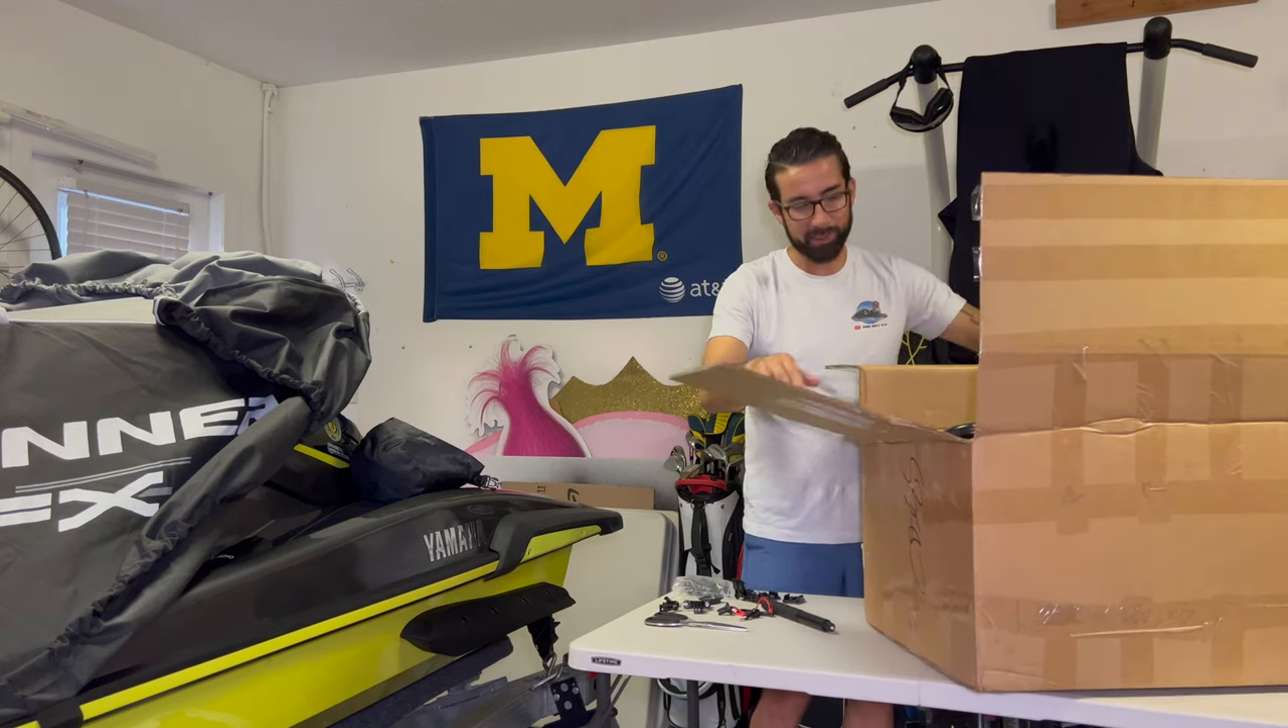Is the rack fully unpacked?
No.